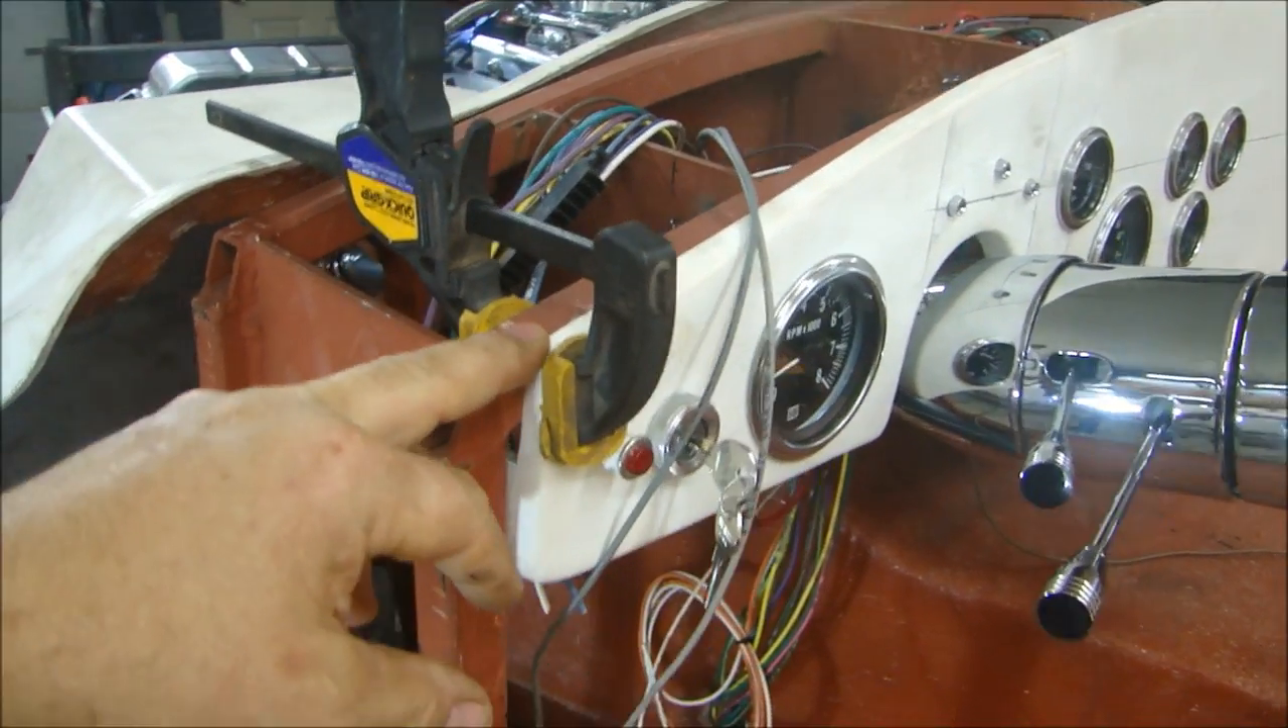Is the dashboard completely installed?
No.